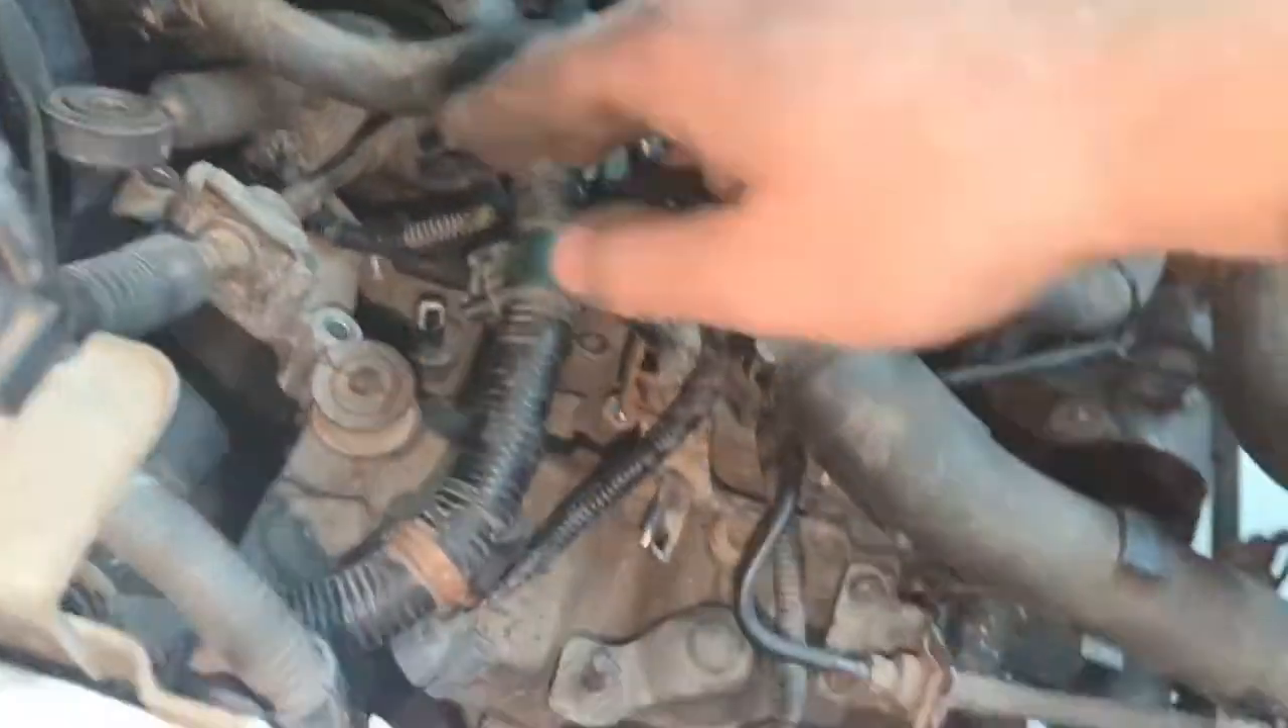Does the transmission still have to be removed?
Yes.